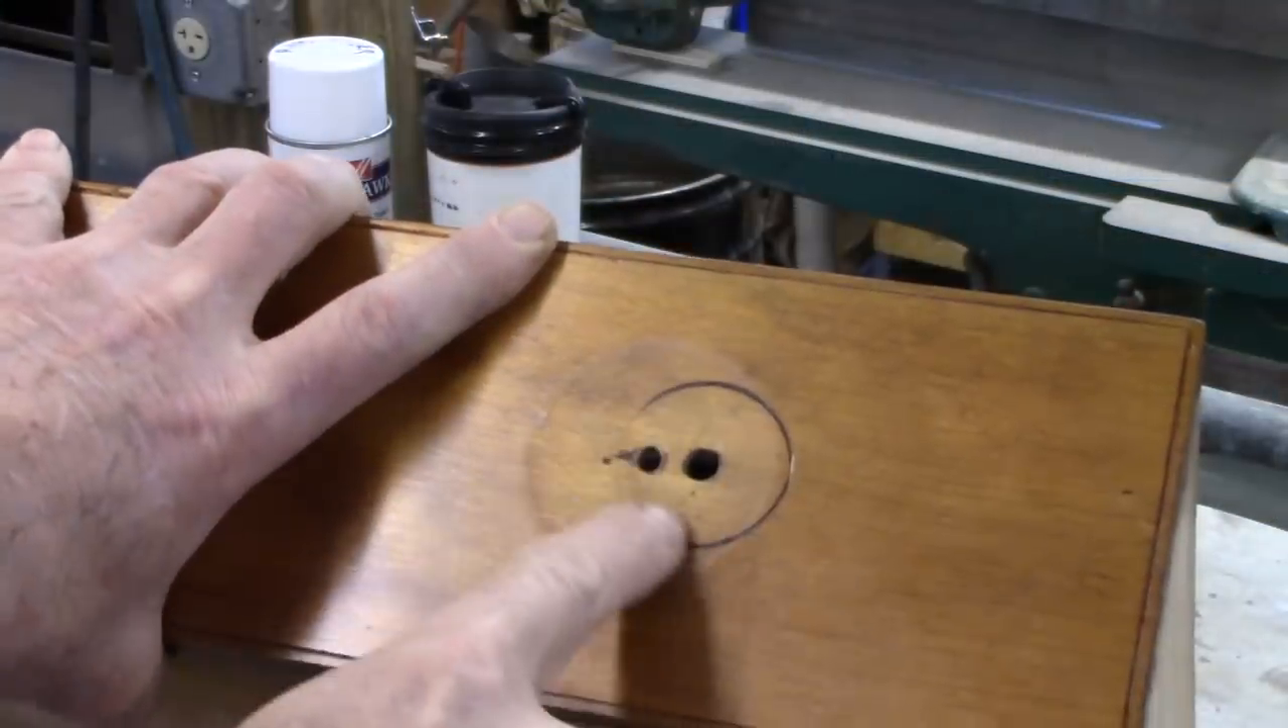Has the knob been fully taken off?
Yes.